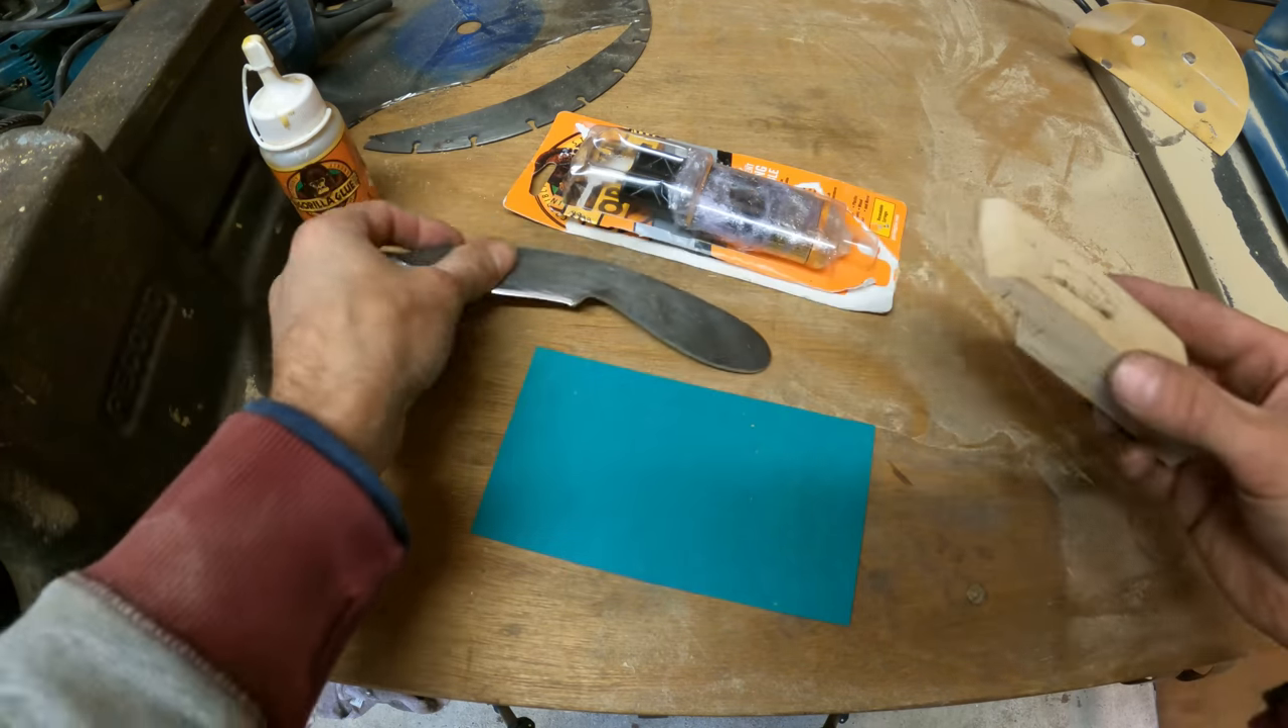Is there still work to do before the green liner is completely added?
Yes.